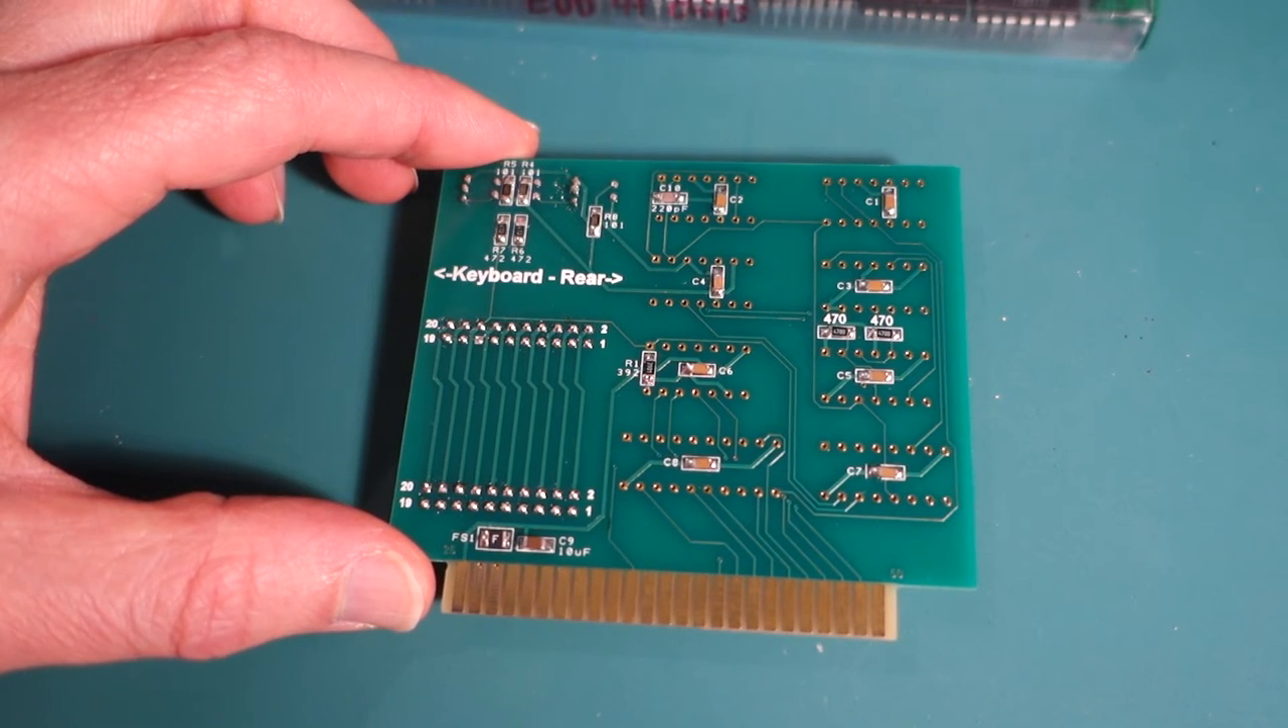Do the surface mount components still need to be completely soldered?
No.